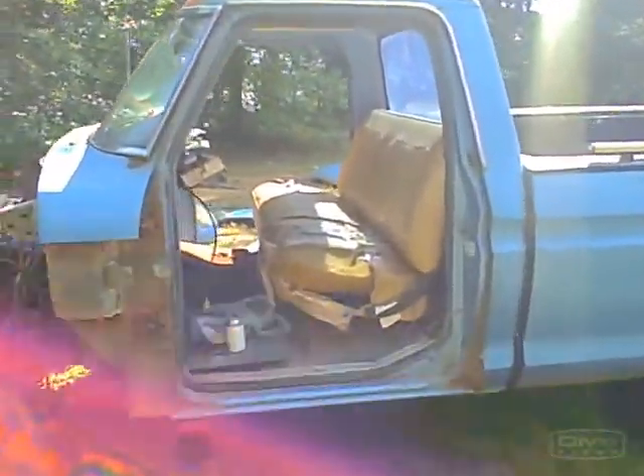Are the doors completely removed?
Yes.